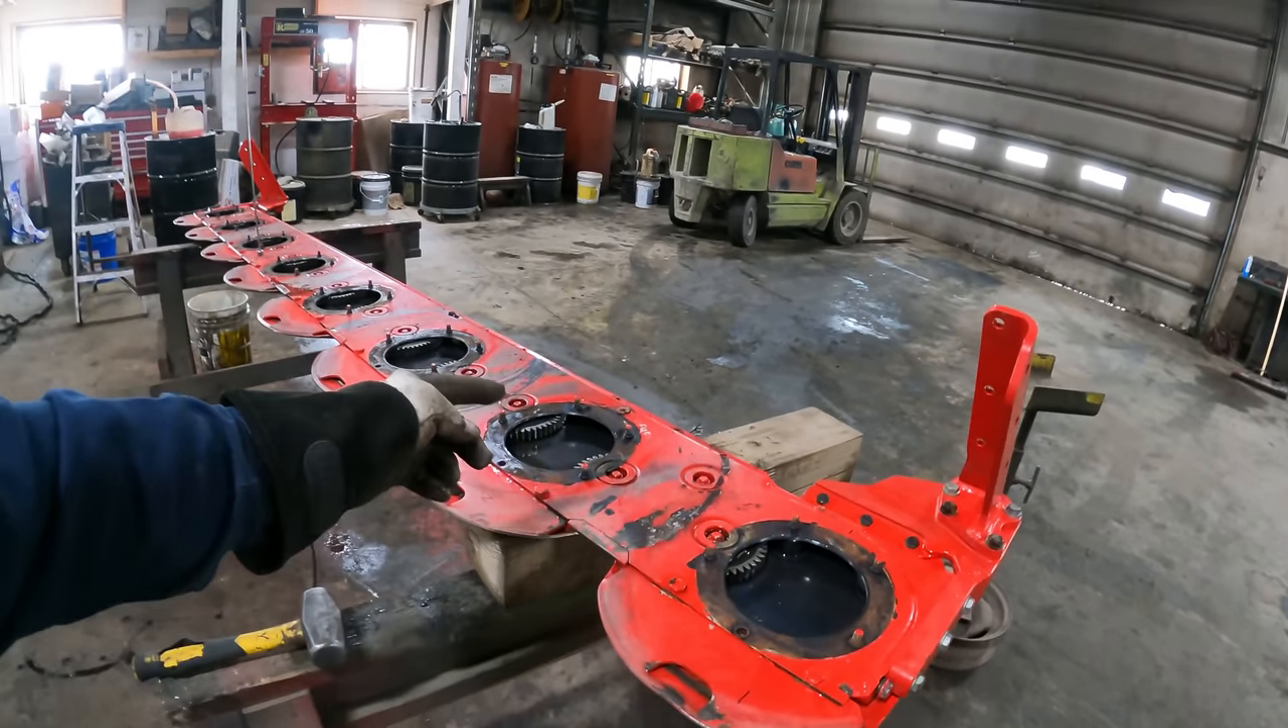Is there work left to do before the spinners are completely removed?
No.